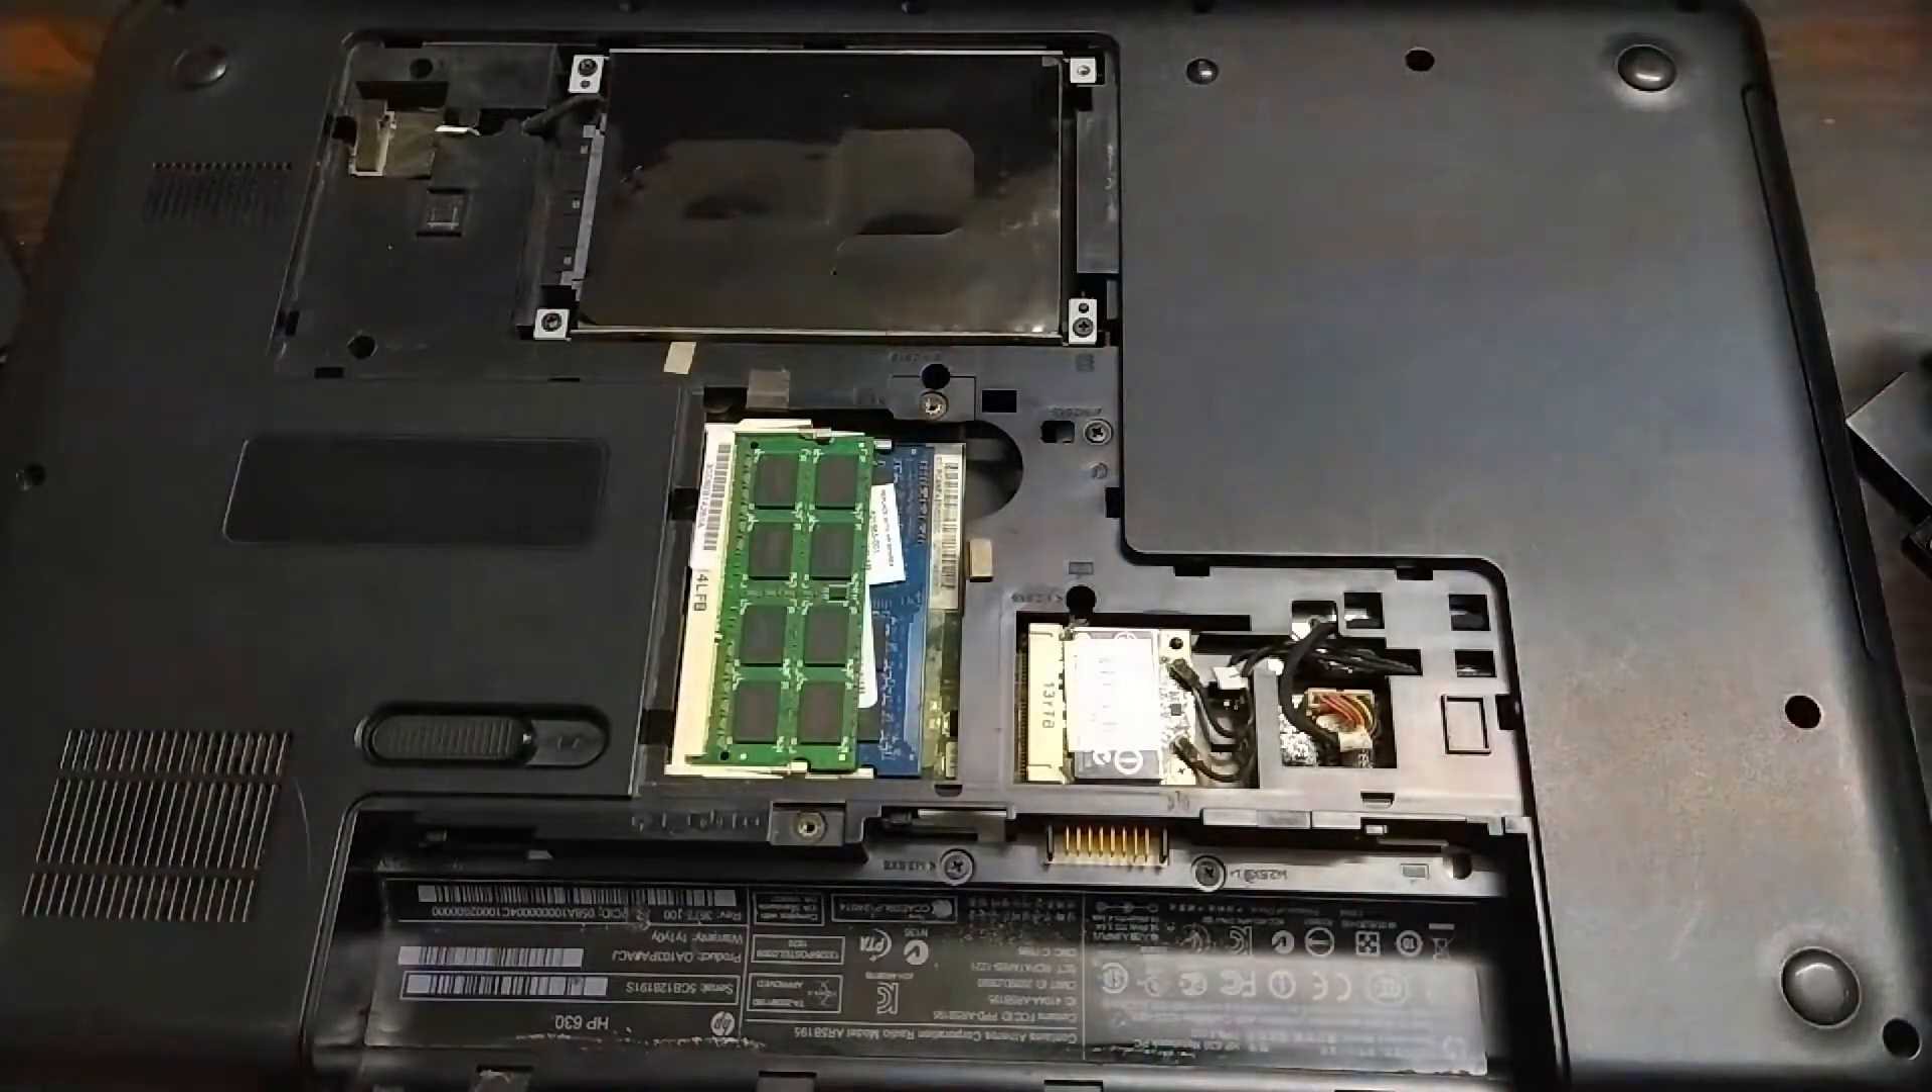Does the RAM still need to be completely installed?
No.